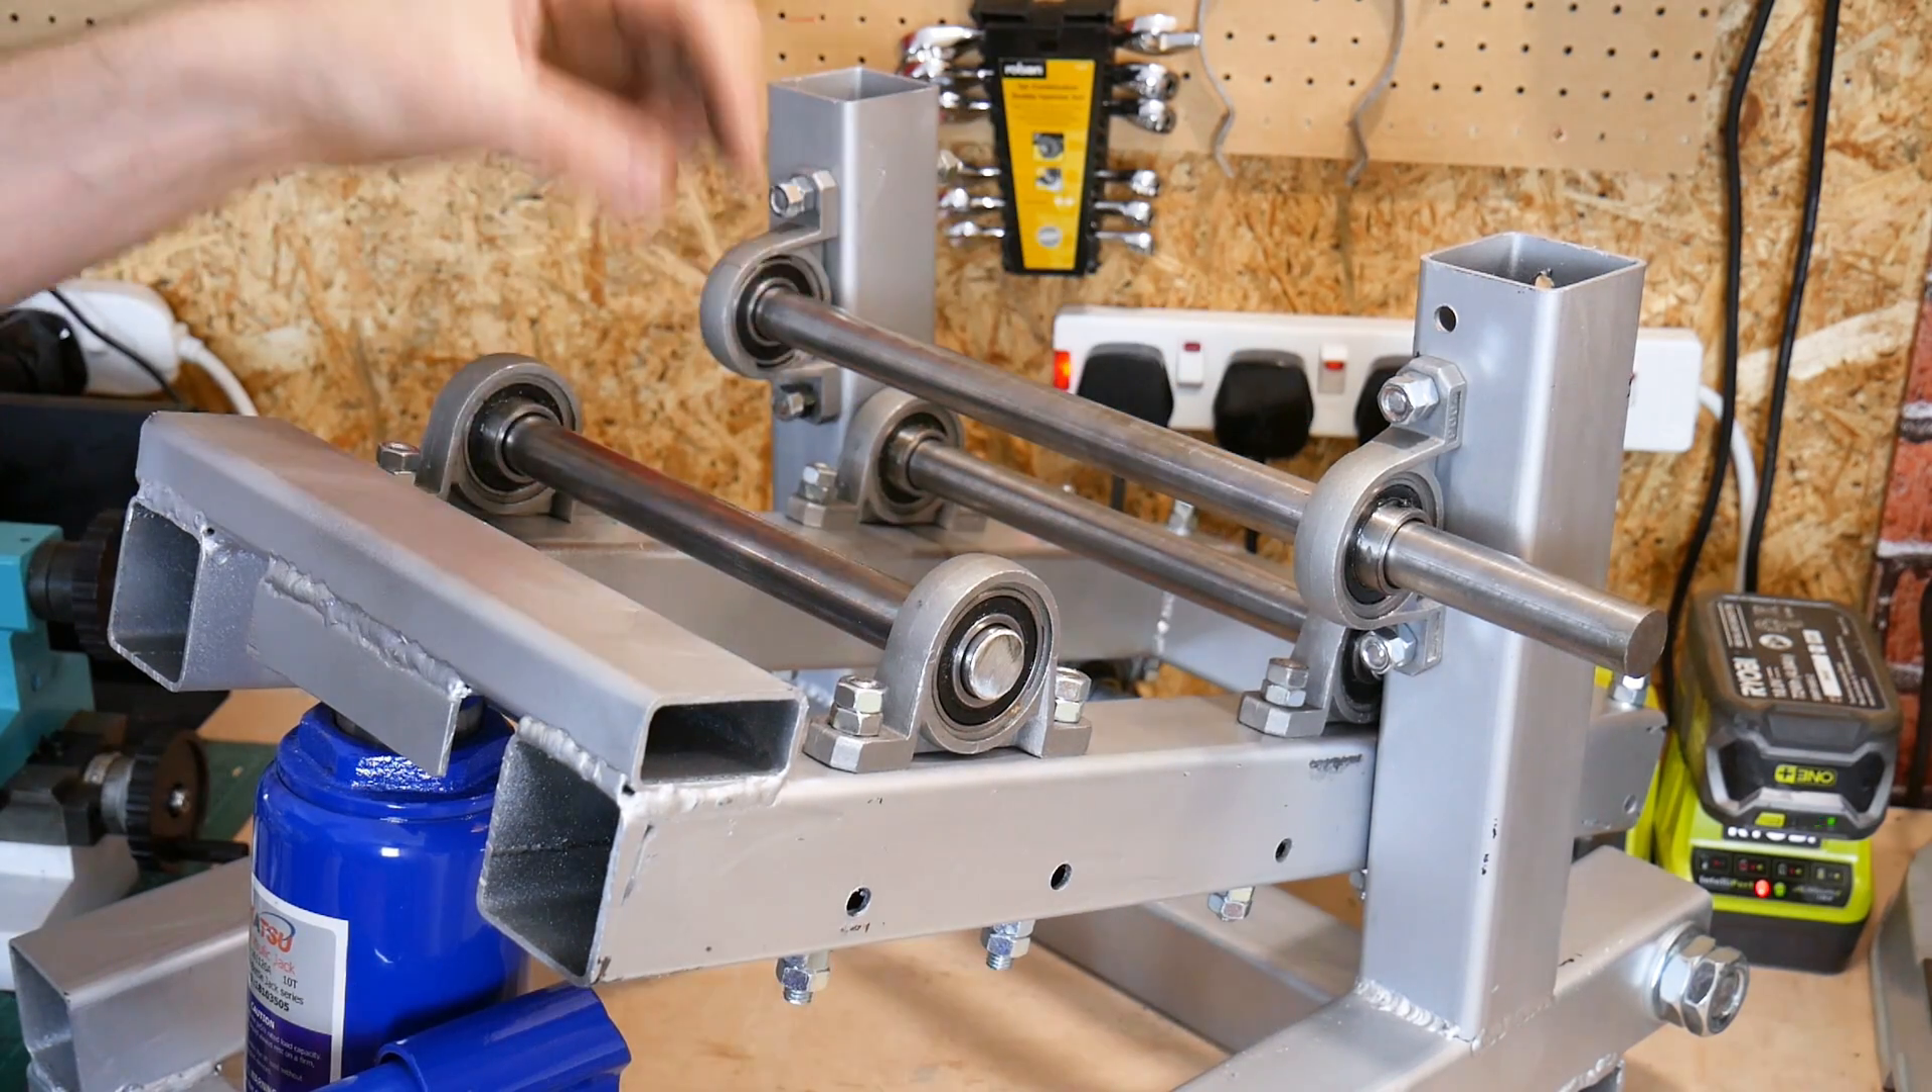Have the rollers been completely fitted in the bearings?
Yes.